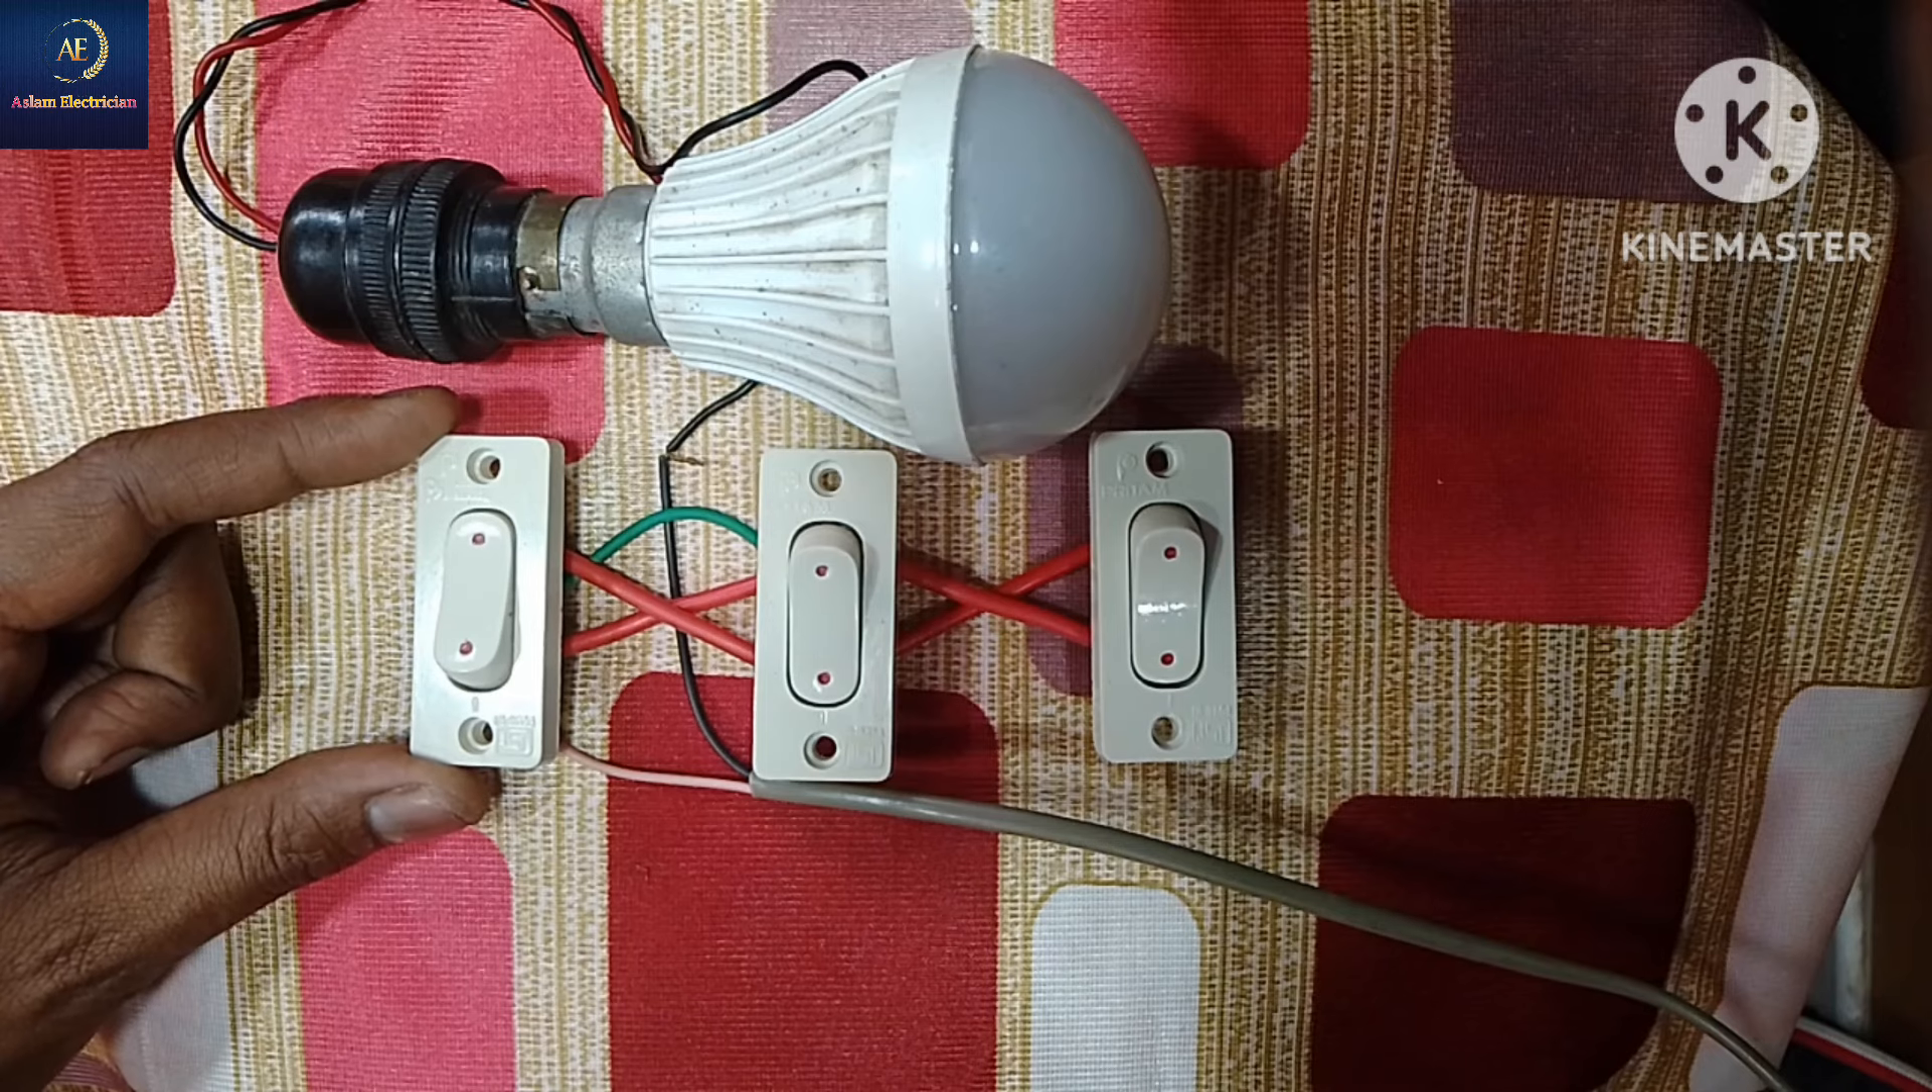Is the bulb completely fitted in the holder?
Yes.